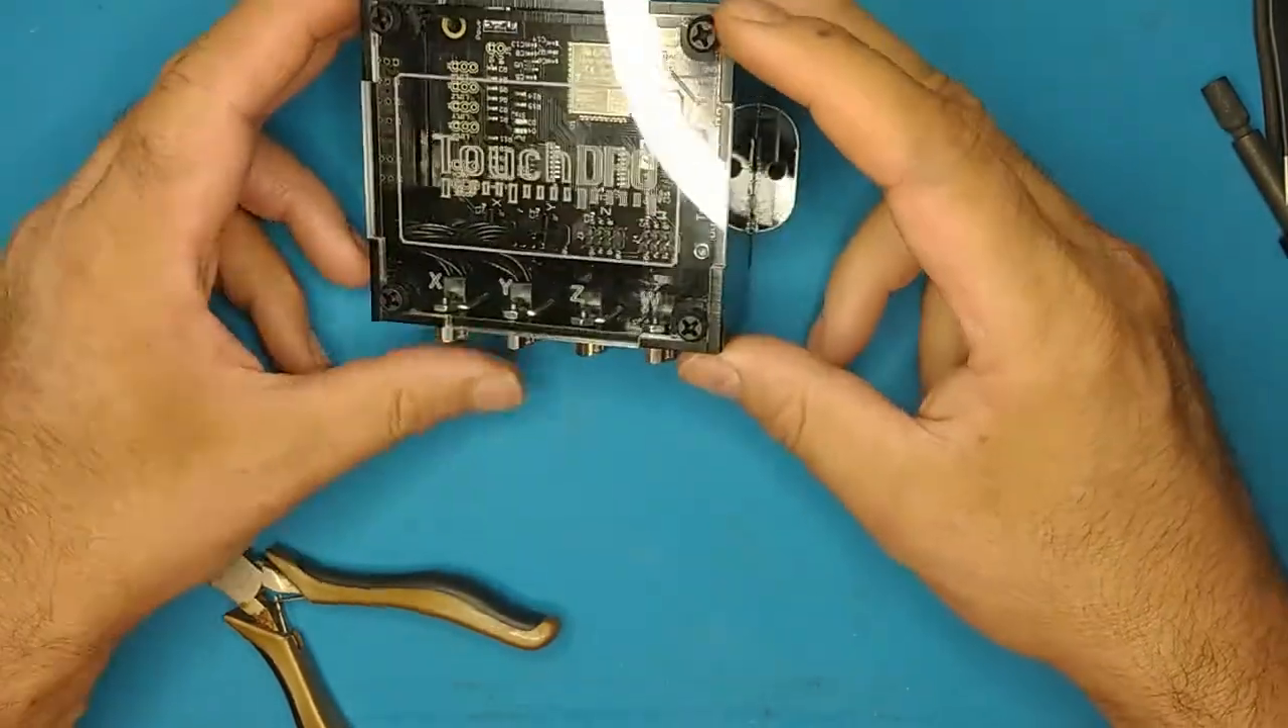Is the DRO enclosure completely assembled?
Yes.